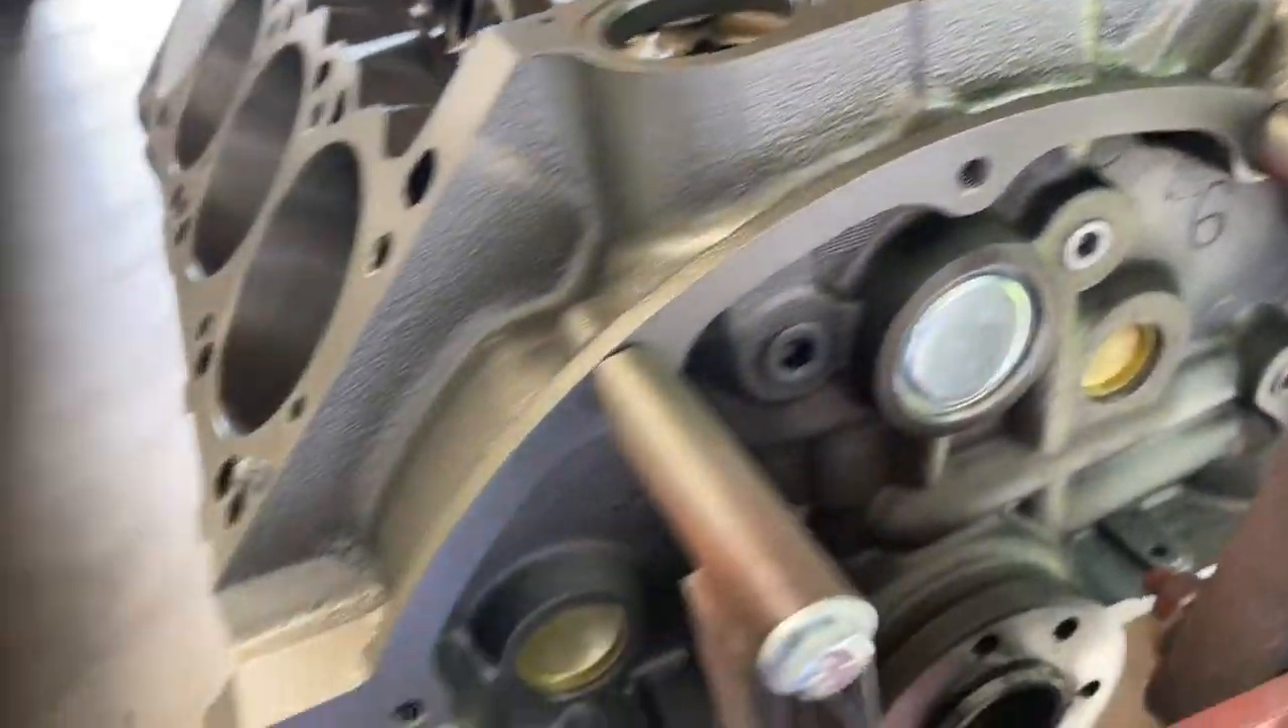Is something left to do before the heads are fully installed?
Yes.